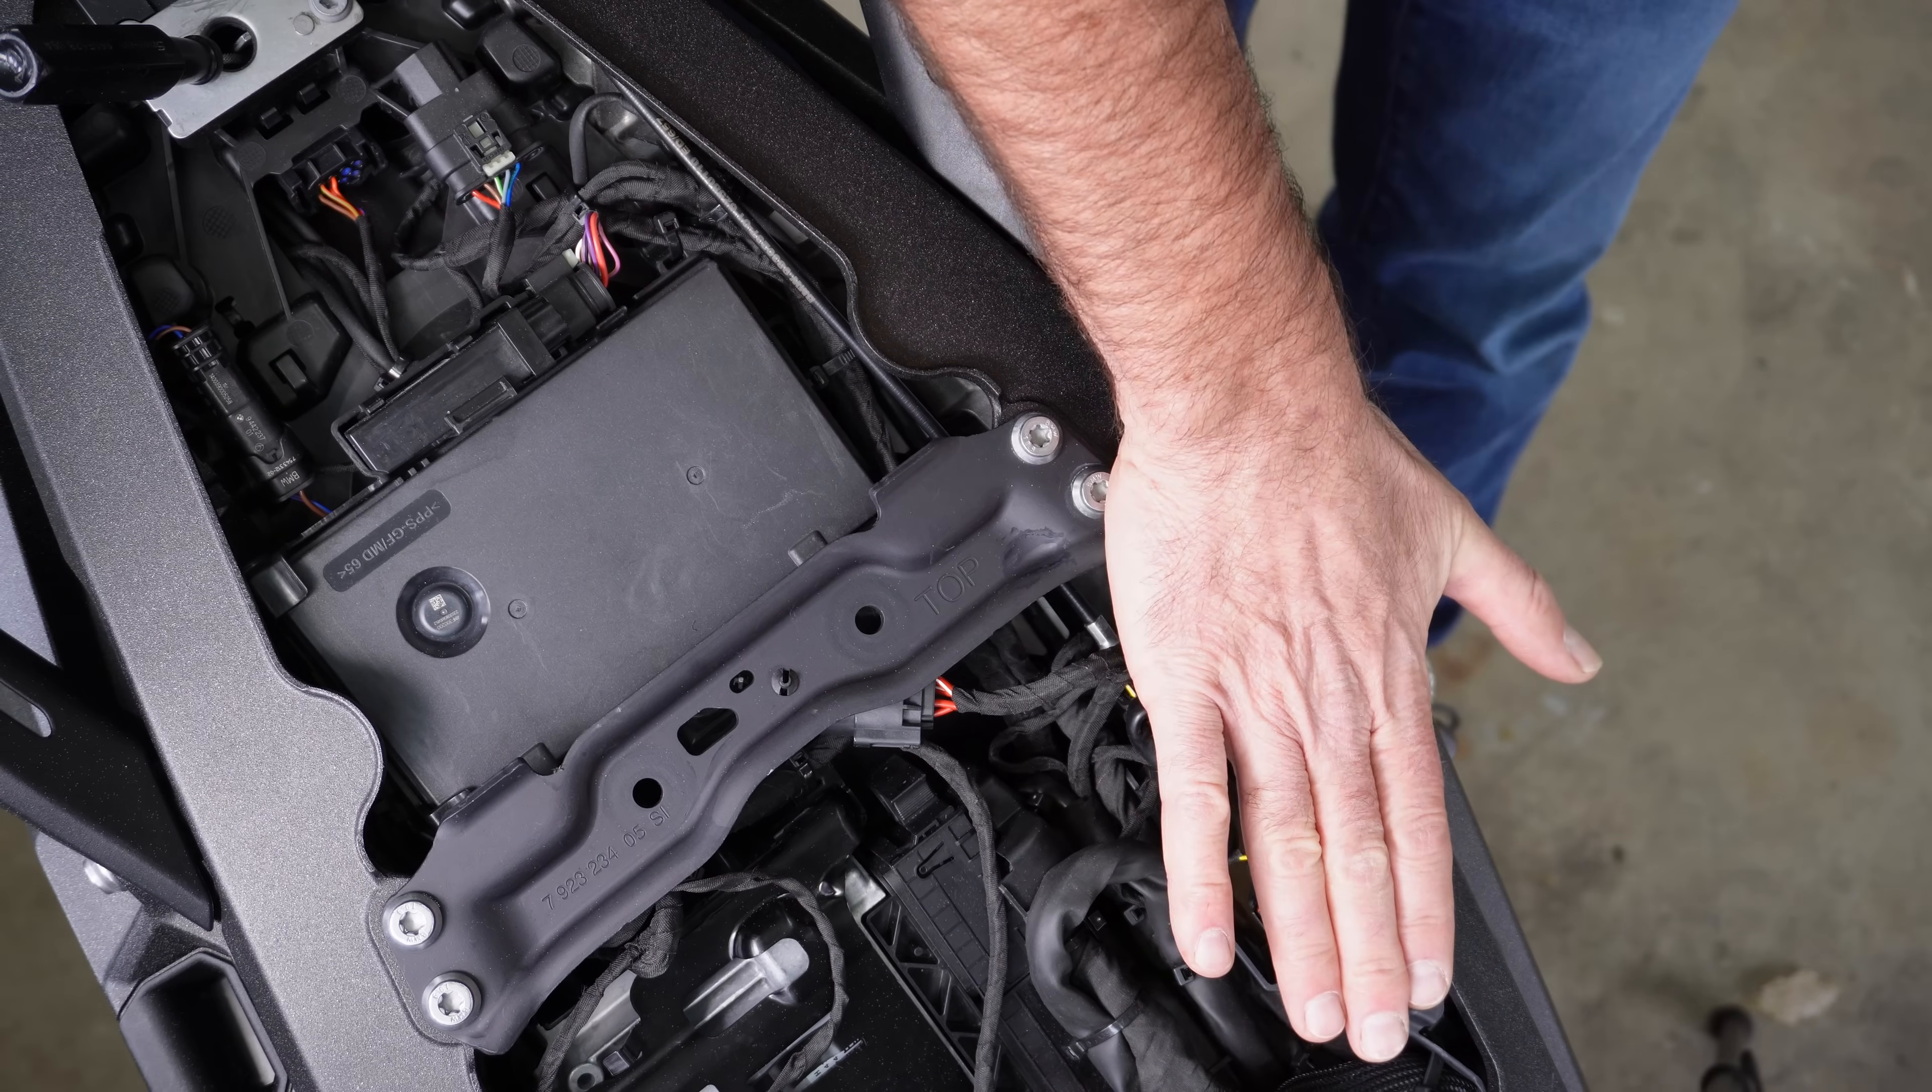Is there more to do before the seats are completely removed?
No.